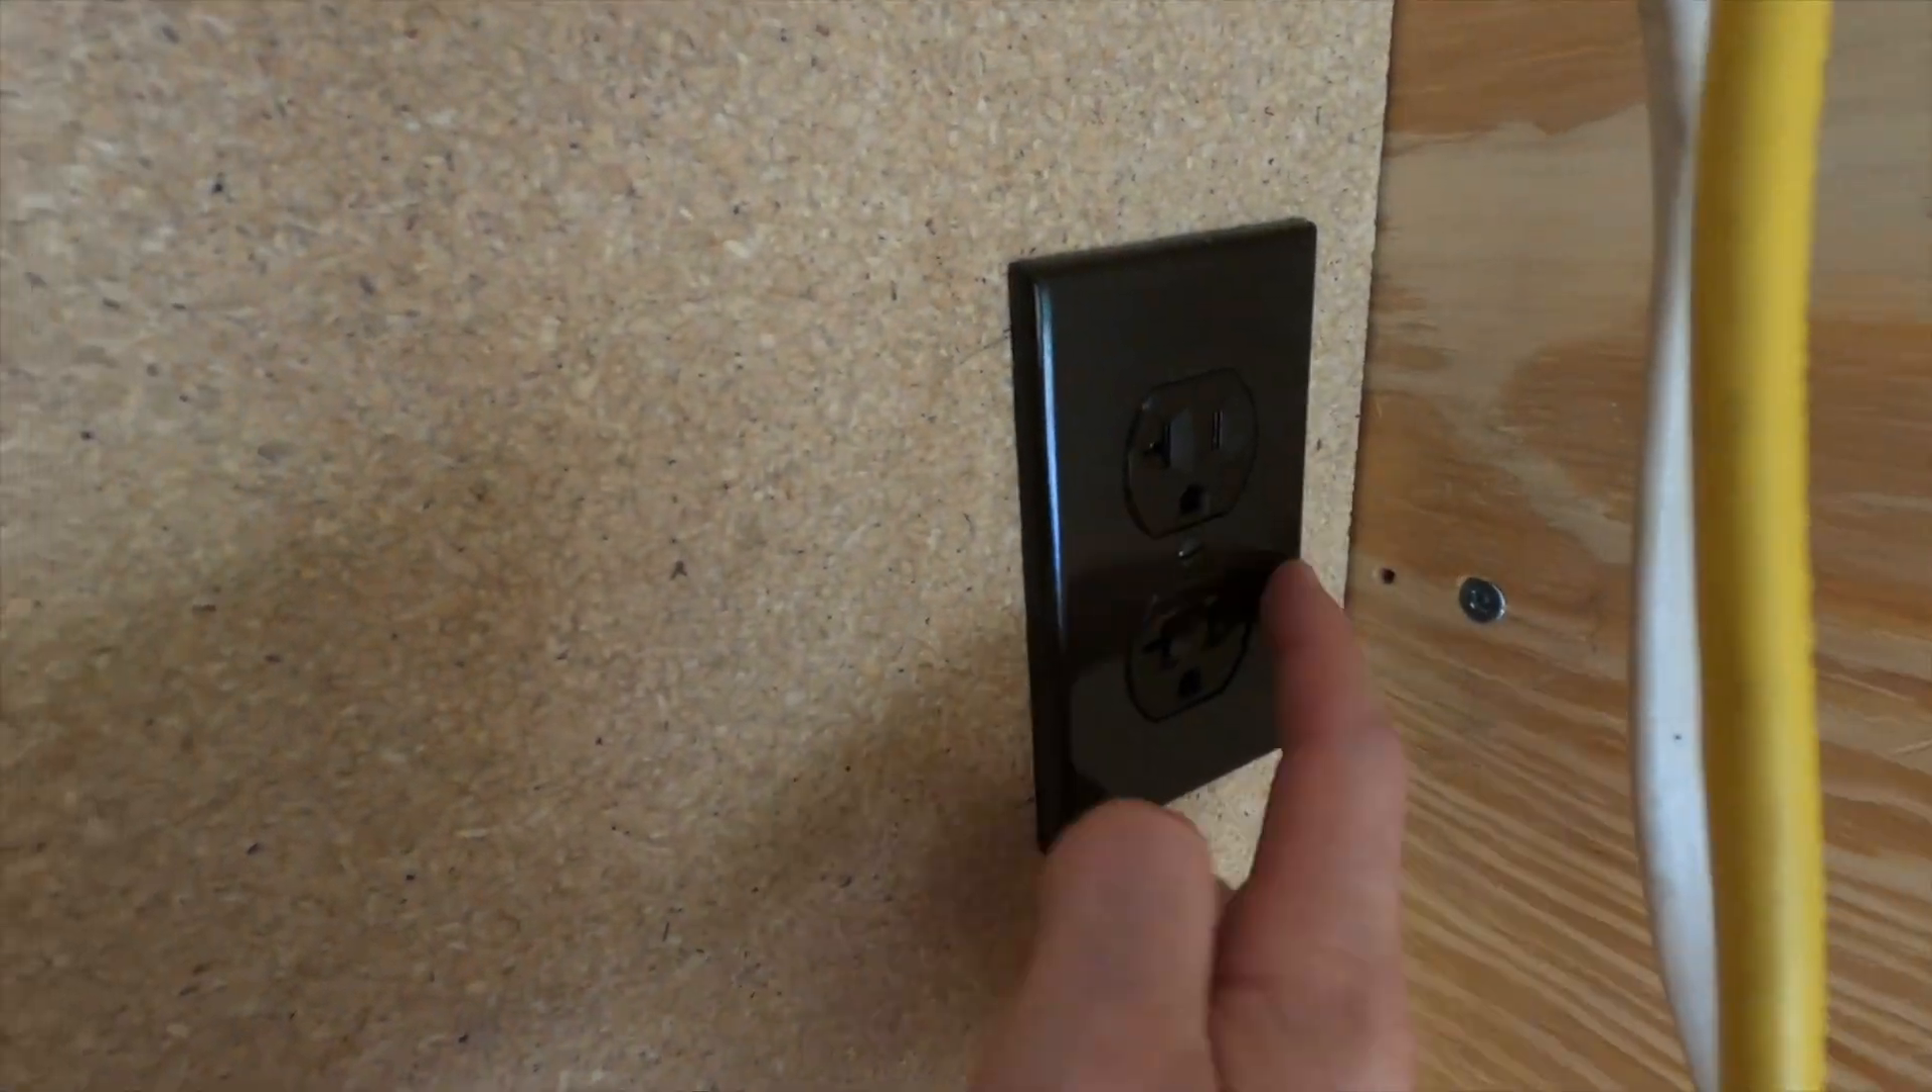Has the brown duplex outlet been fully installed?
Yes.